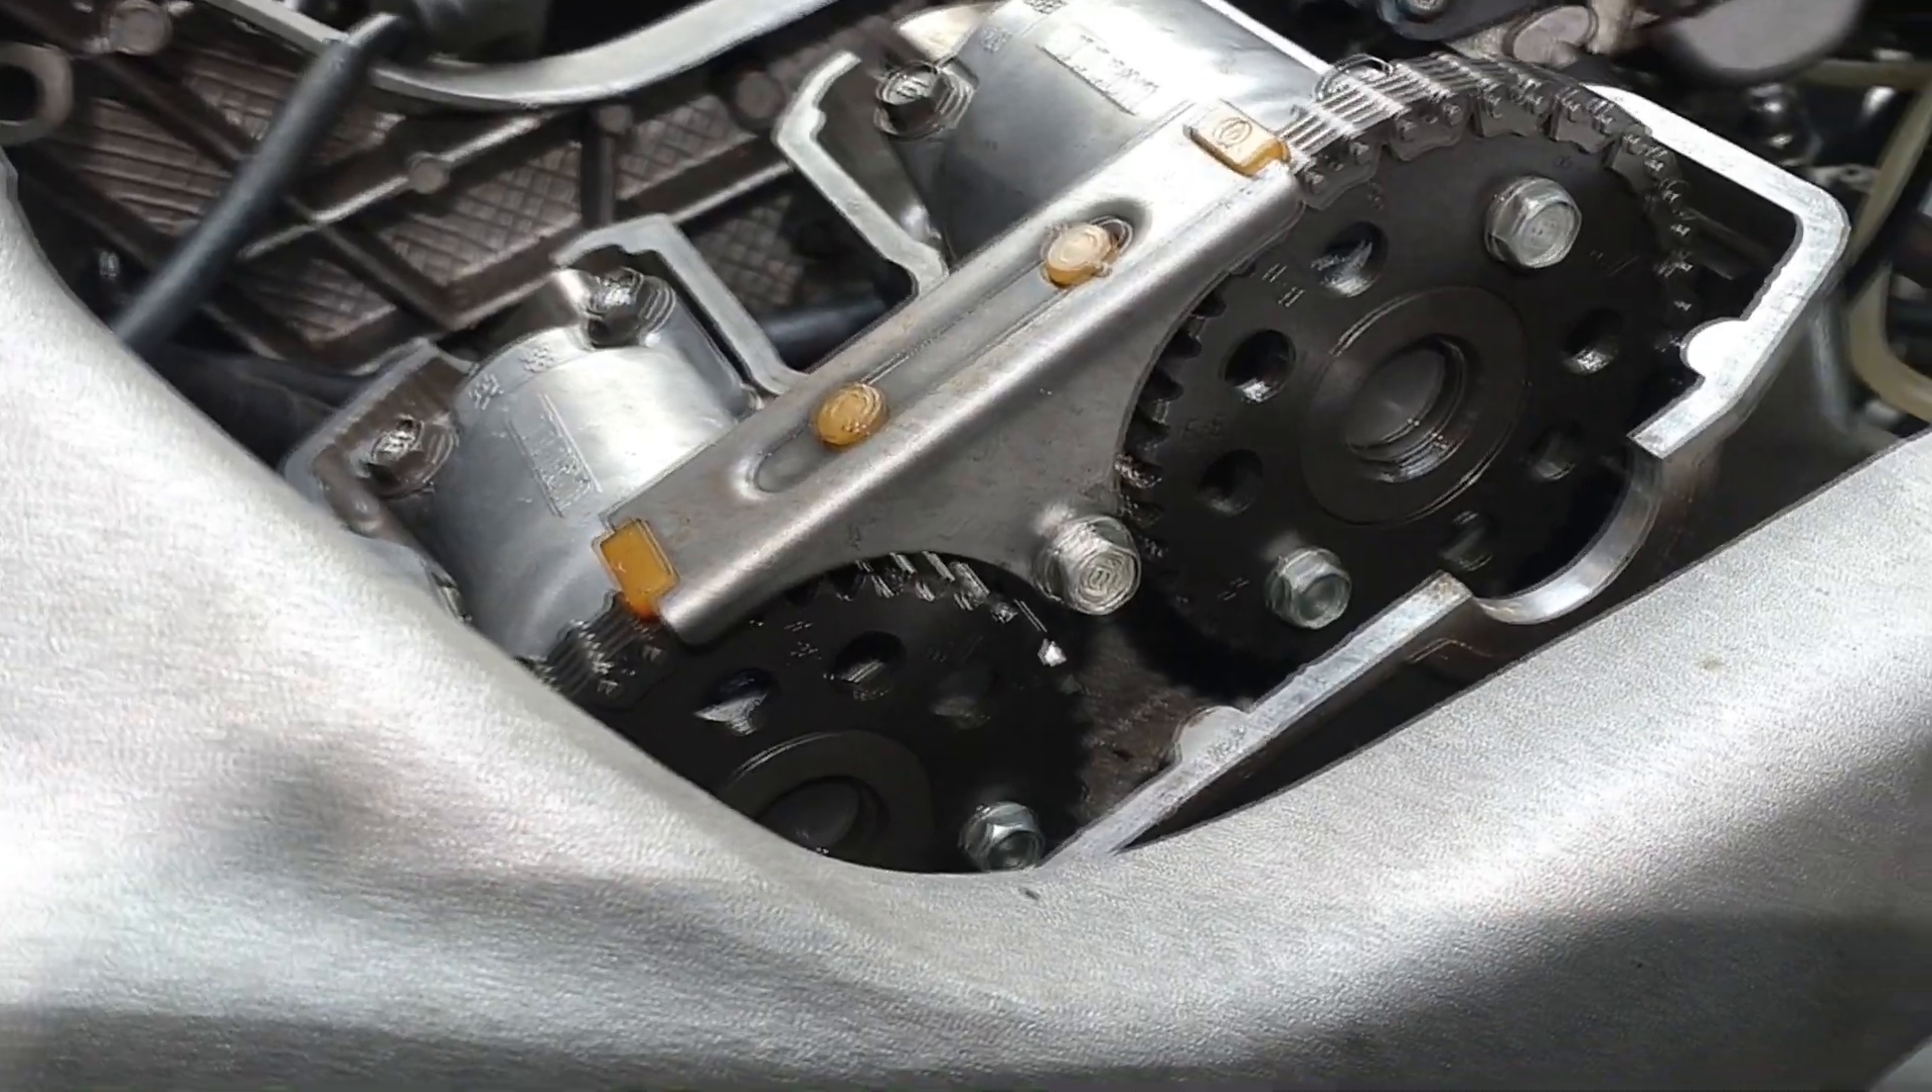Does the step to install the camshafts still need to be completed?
No.